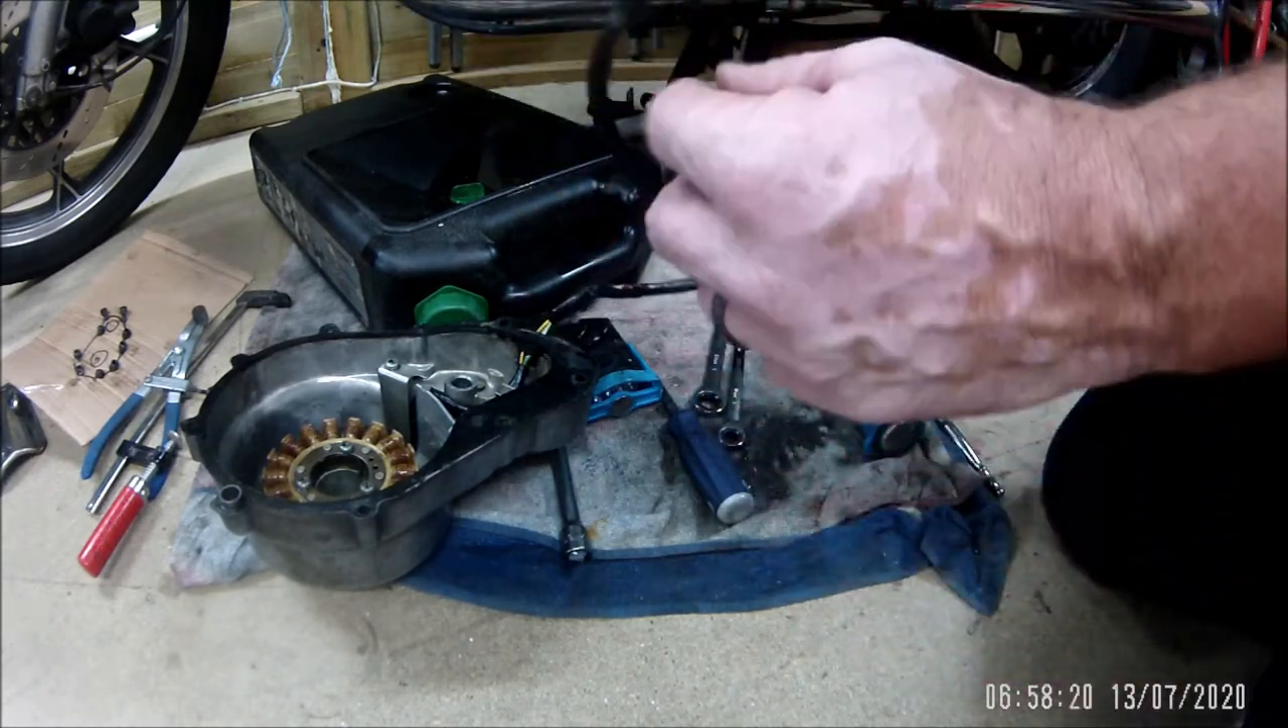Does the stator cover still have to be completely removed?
No.